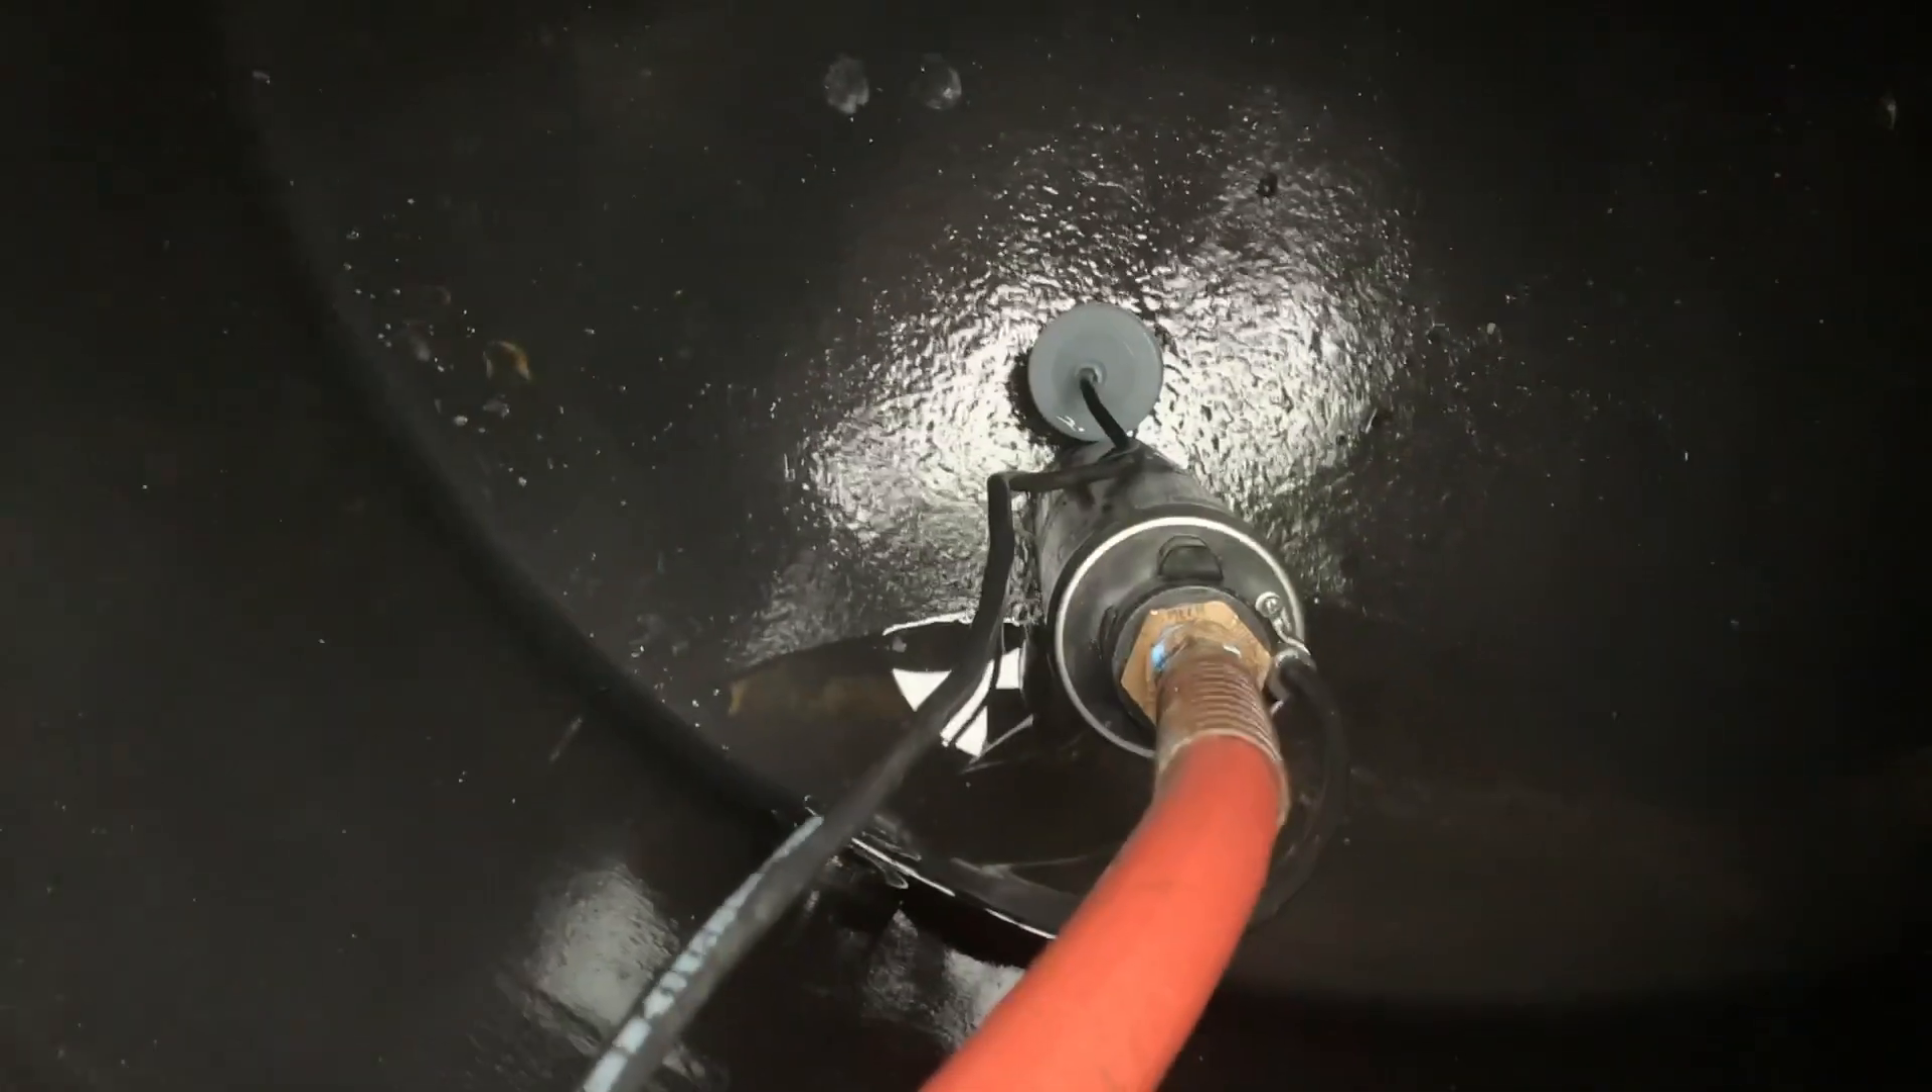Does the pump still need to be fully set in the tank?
No.